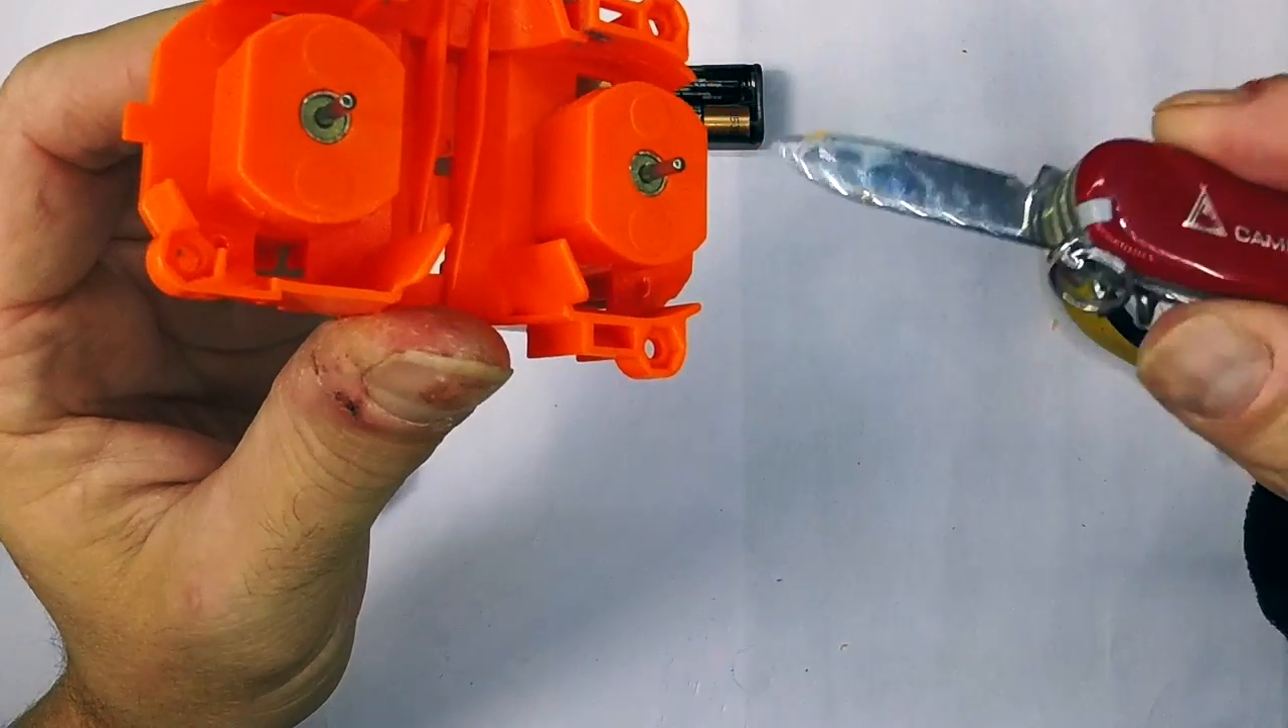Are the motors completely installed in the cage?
Yes.